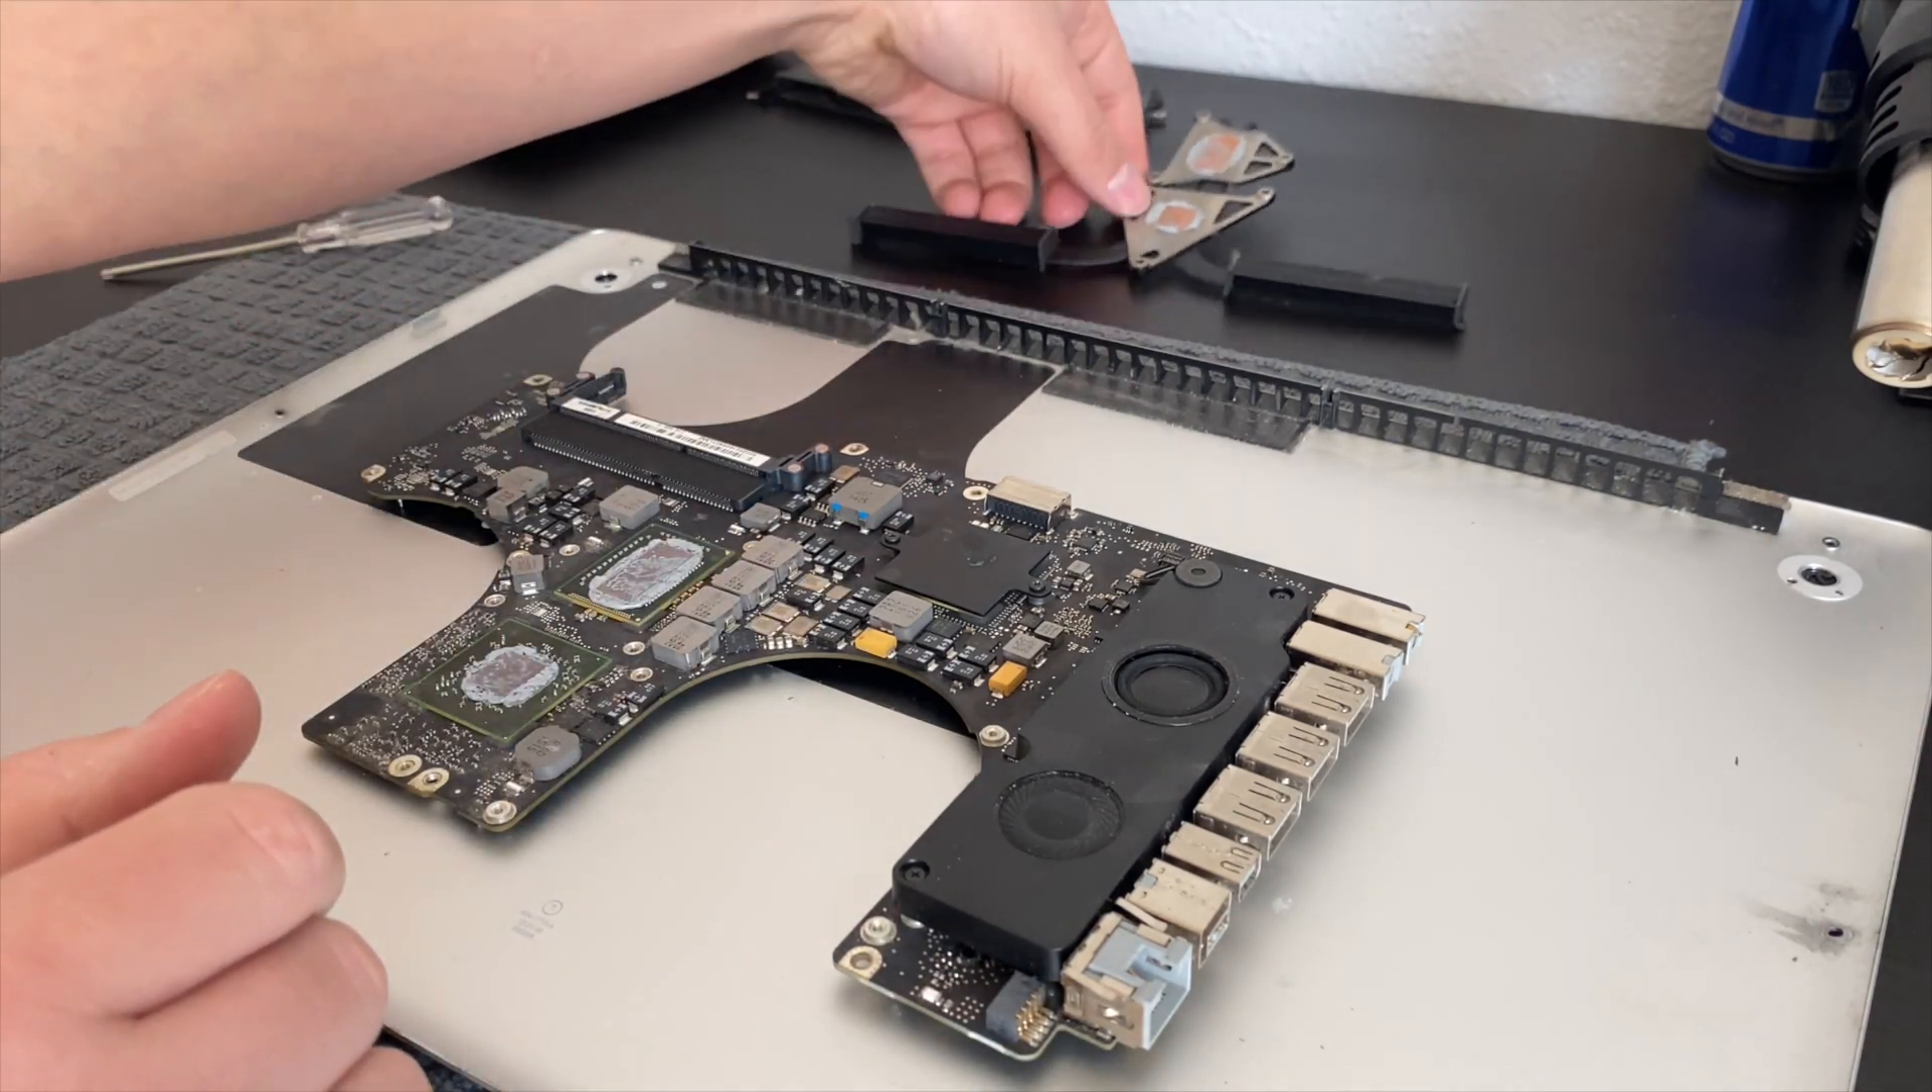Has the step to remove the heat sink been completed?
Yes.